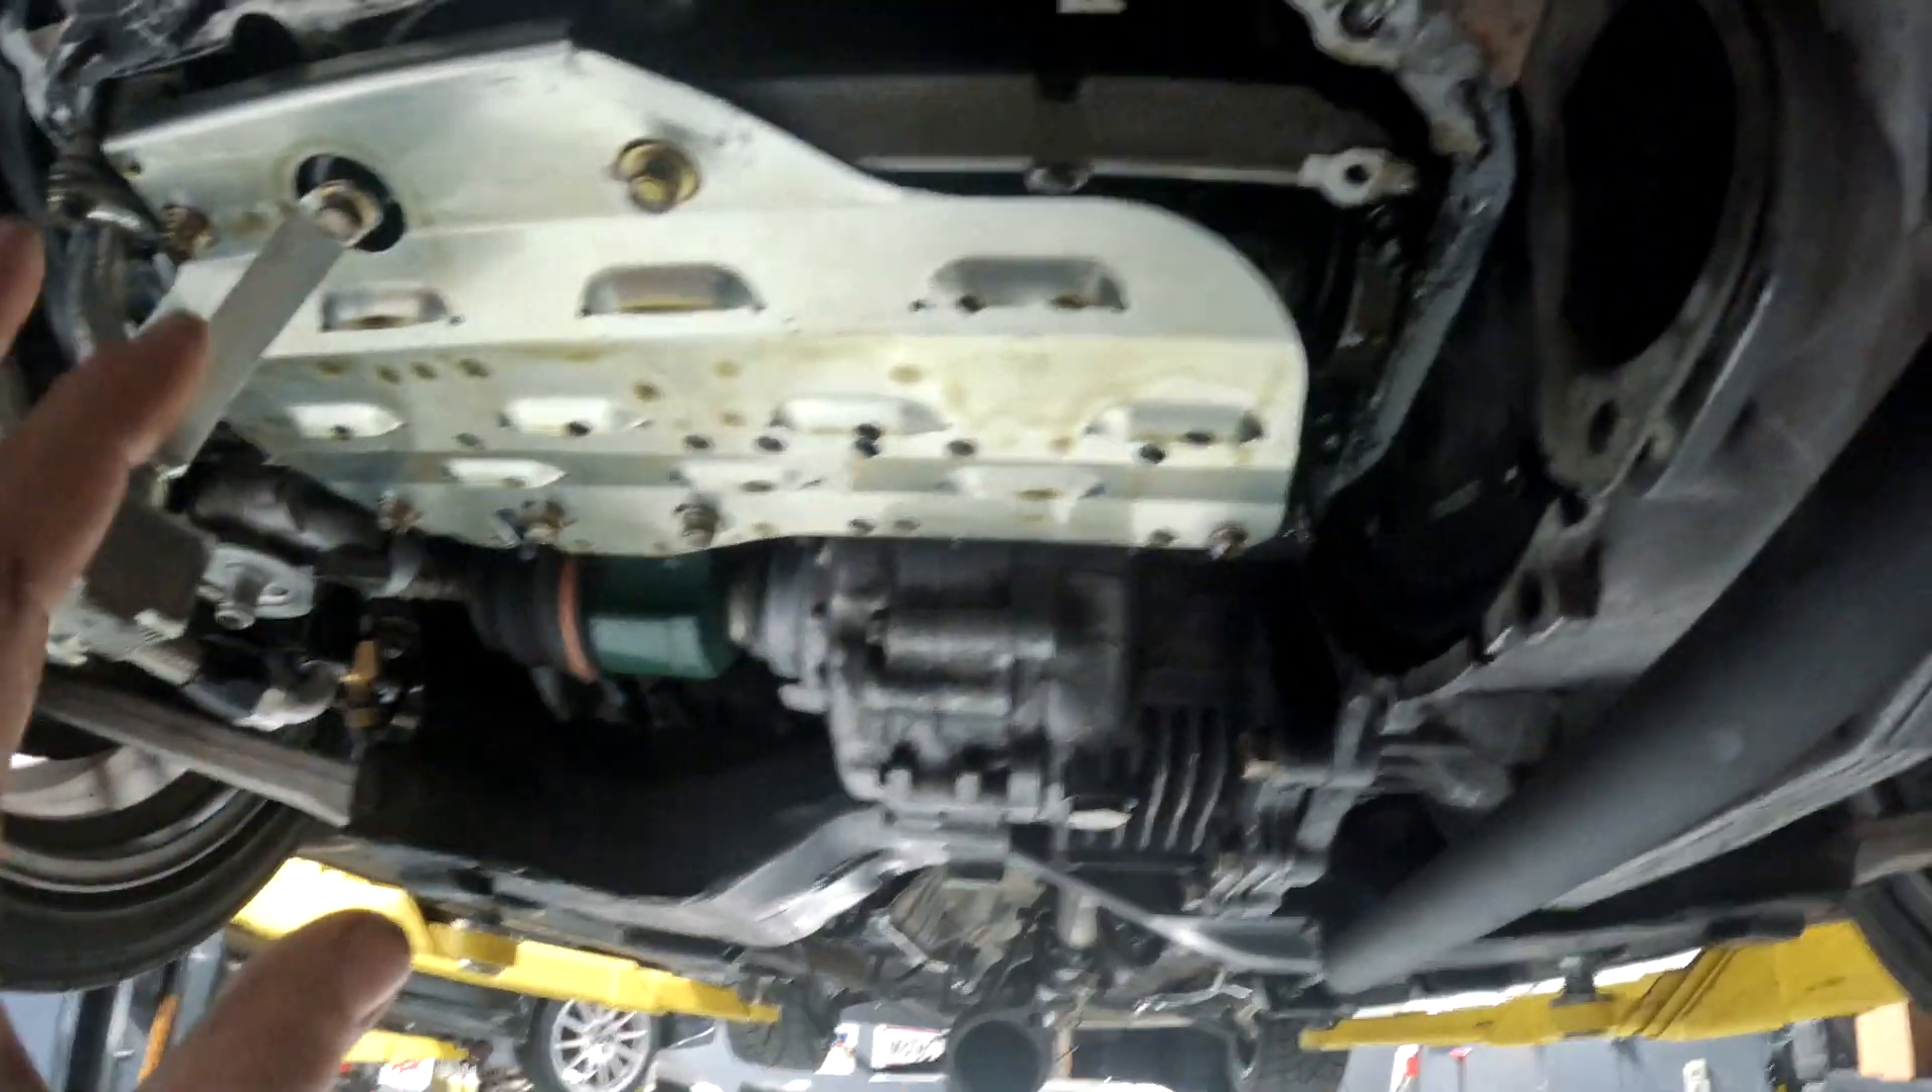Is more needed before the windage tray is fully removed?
Yes.